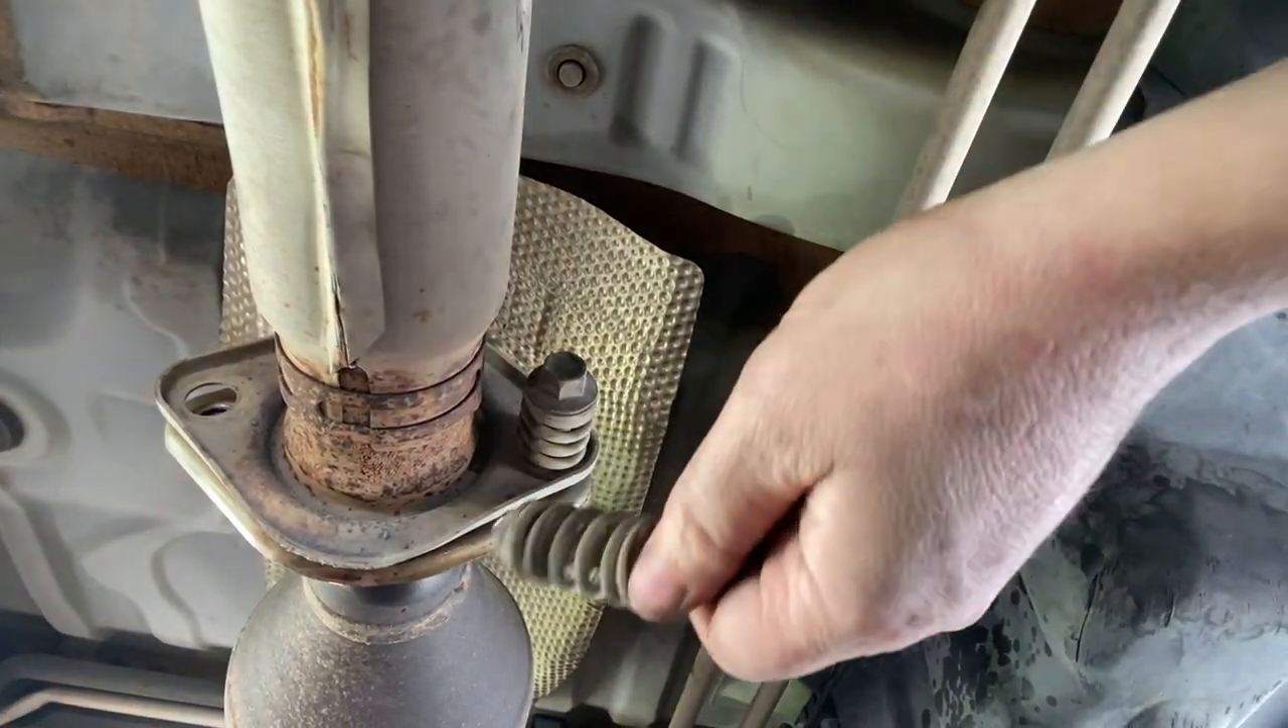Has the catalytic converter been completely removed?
No.